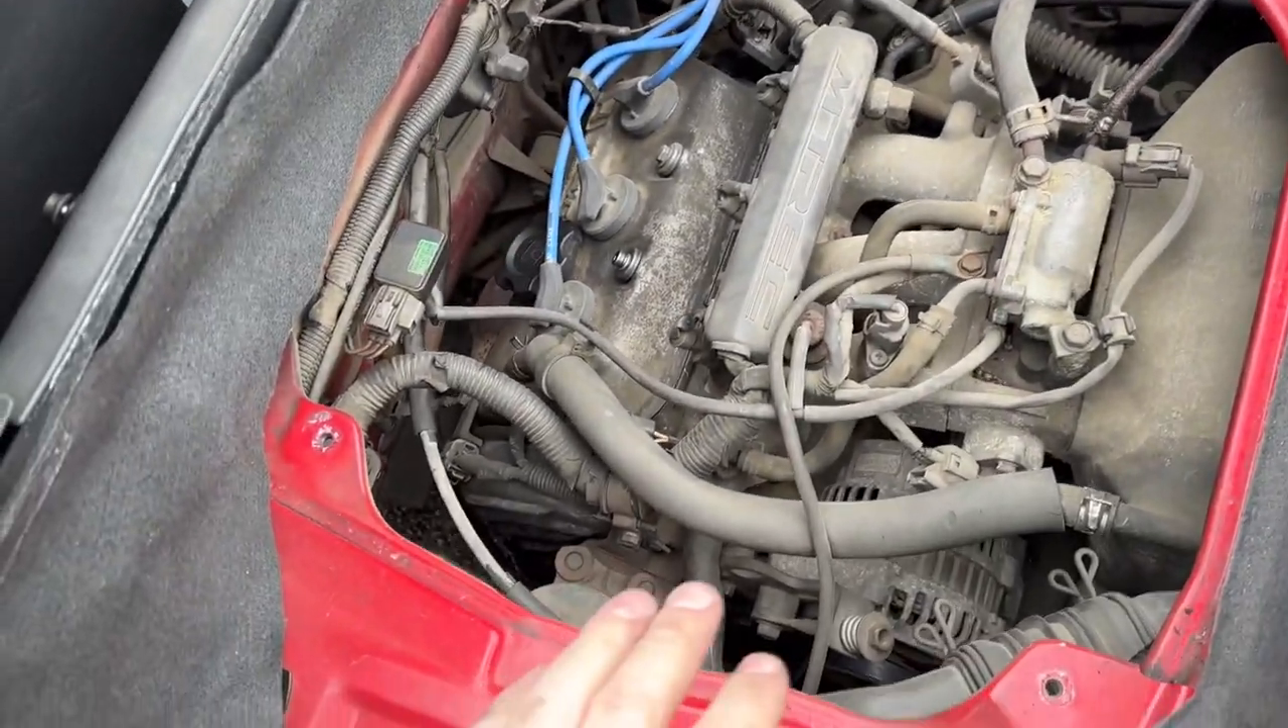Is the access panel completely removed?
Yes.